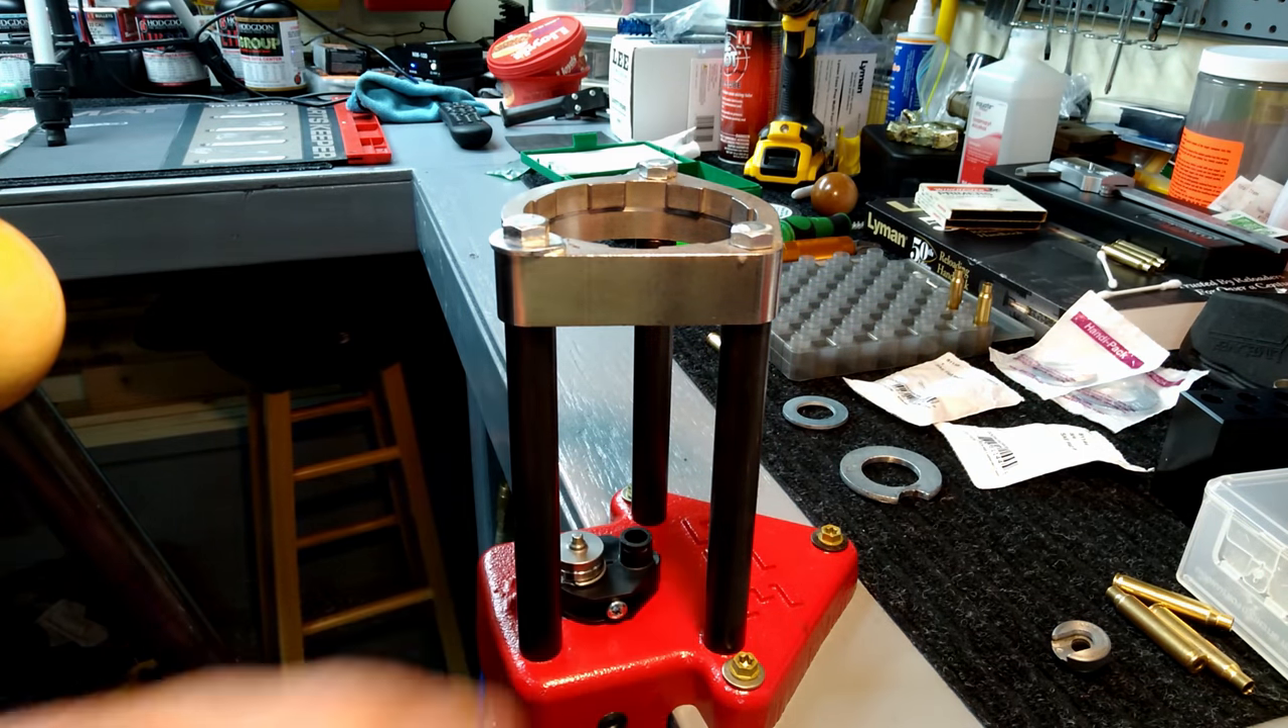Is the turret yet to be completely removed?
No.